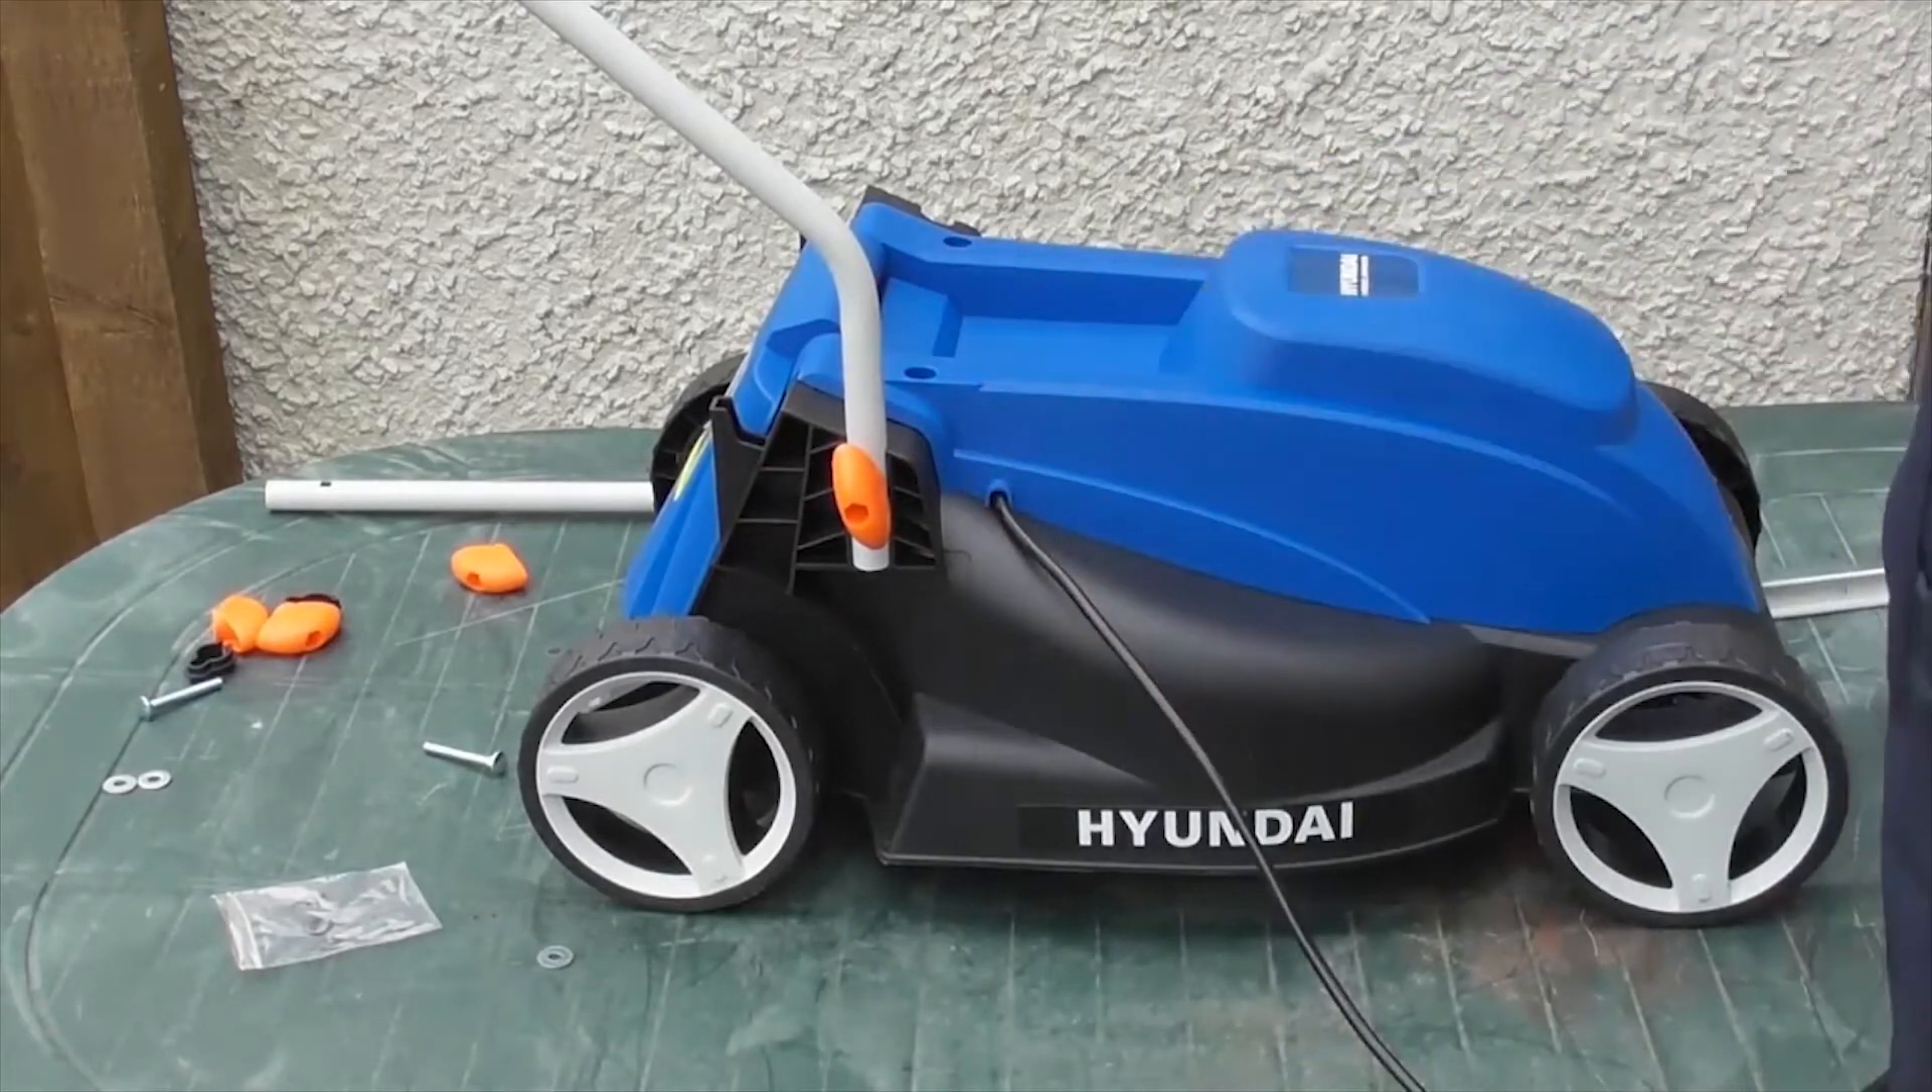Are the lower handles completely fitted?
No.